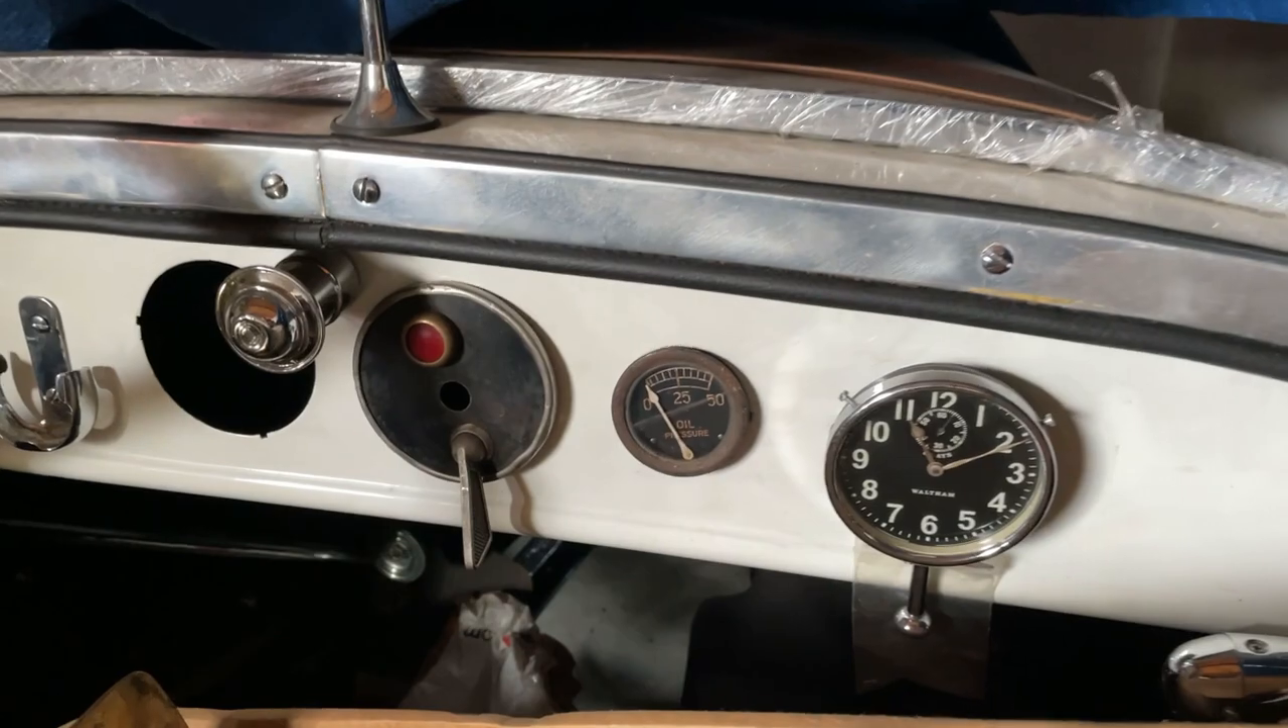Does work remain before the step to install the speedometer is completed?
Yes.